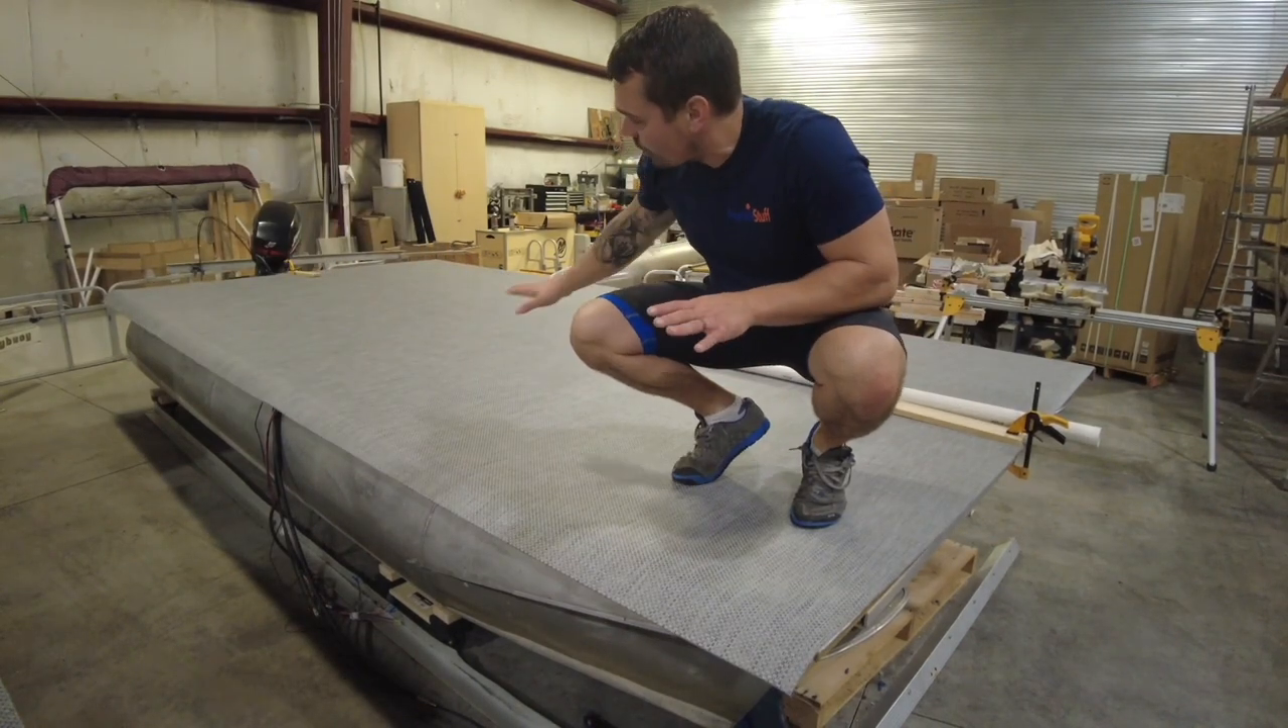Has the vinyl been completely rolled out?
Yes.